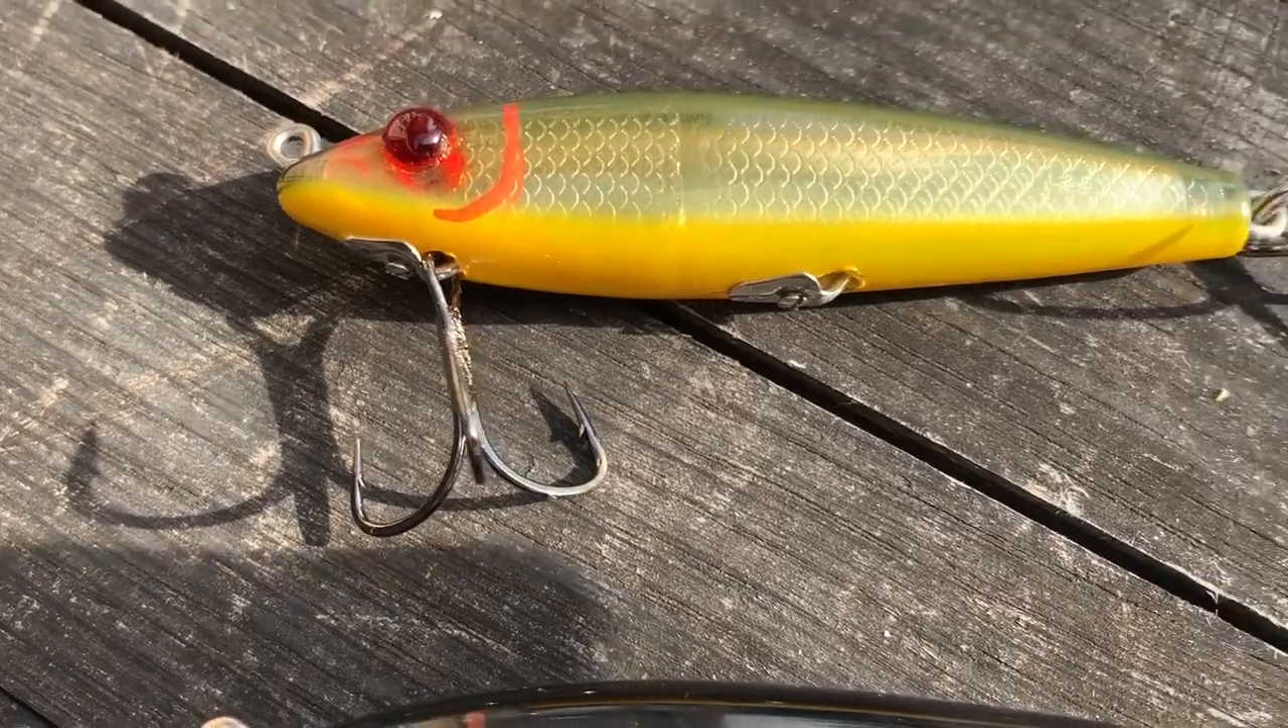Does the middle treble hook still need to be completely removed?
No.